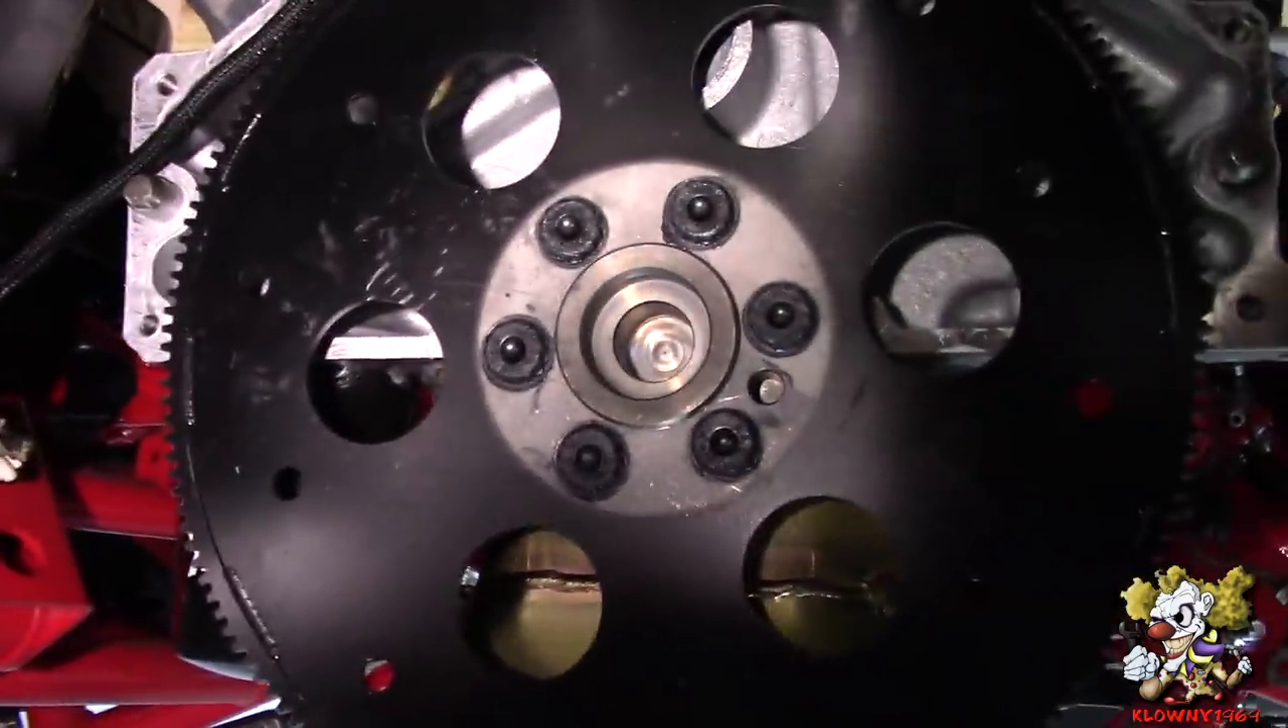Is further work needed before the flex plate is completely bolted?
No.